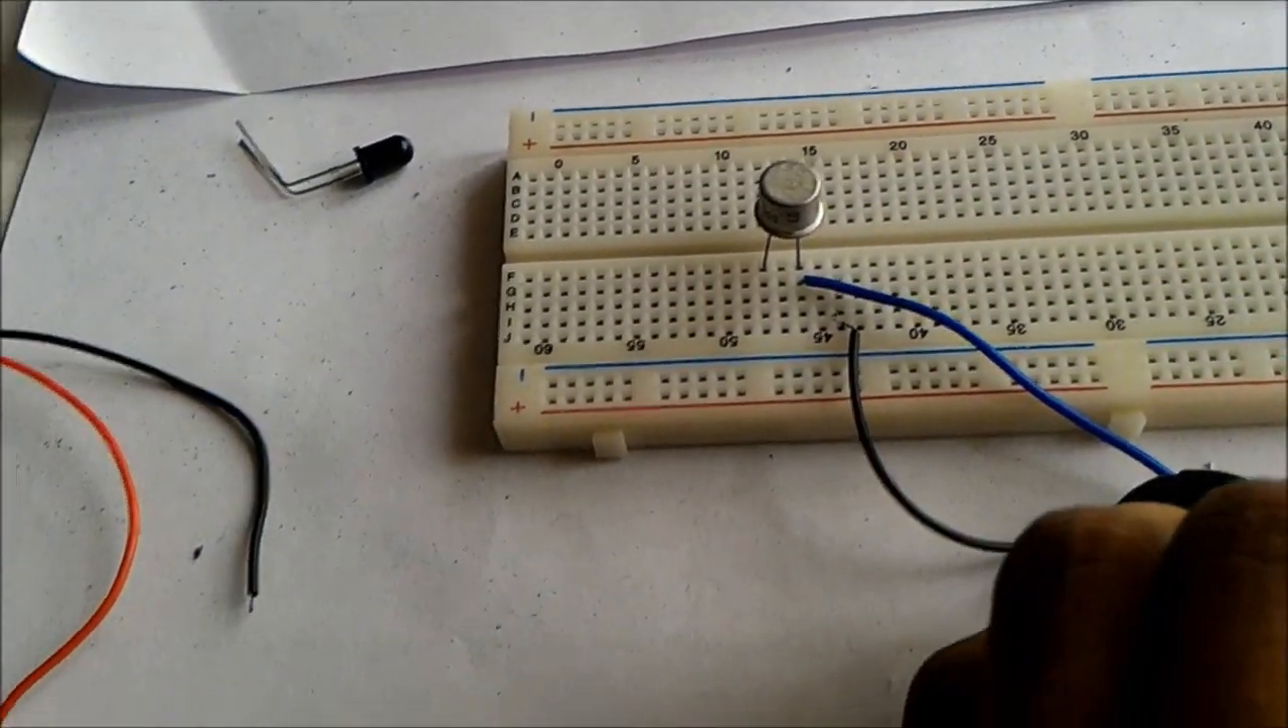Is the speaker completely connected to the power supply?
No.